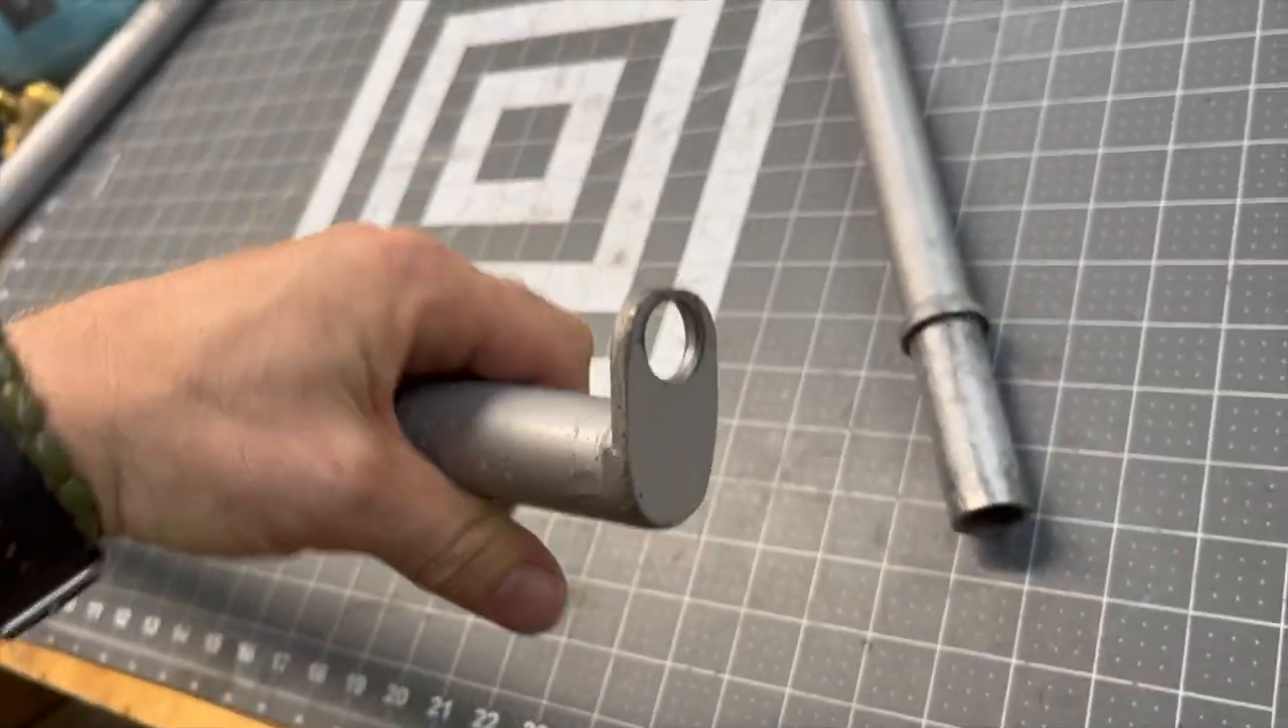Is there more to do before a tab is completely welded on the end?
No.